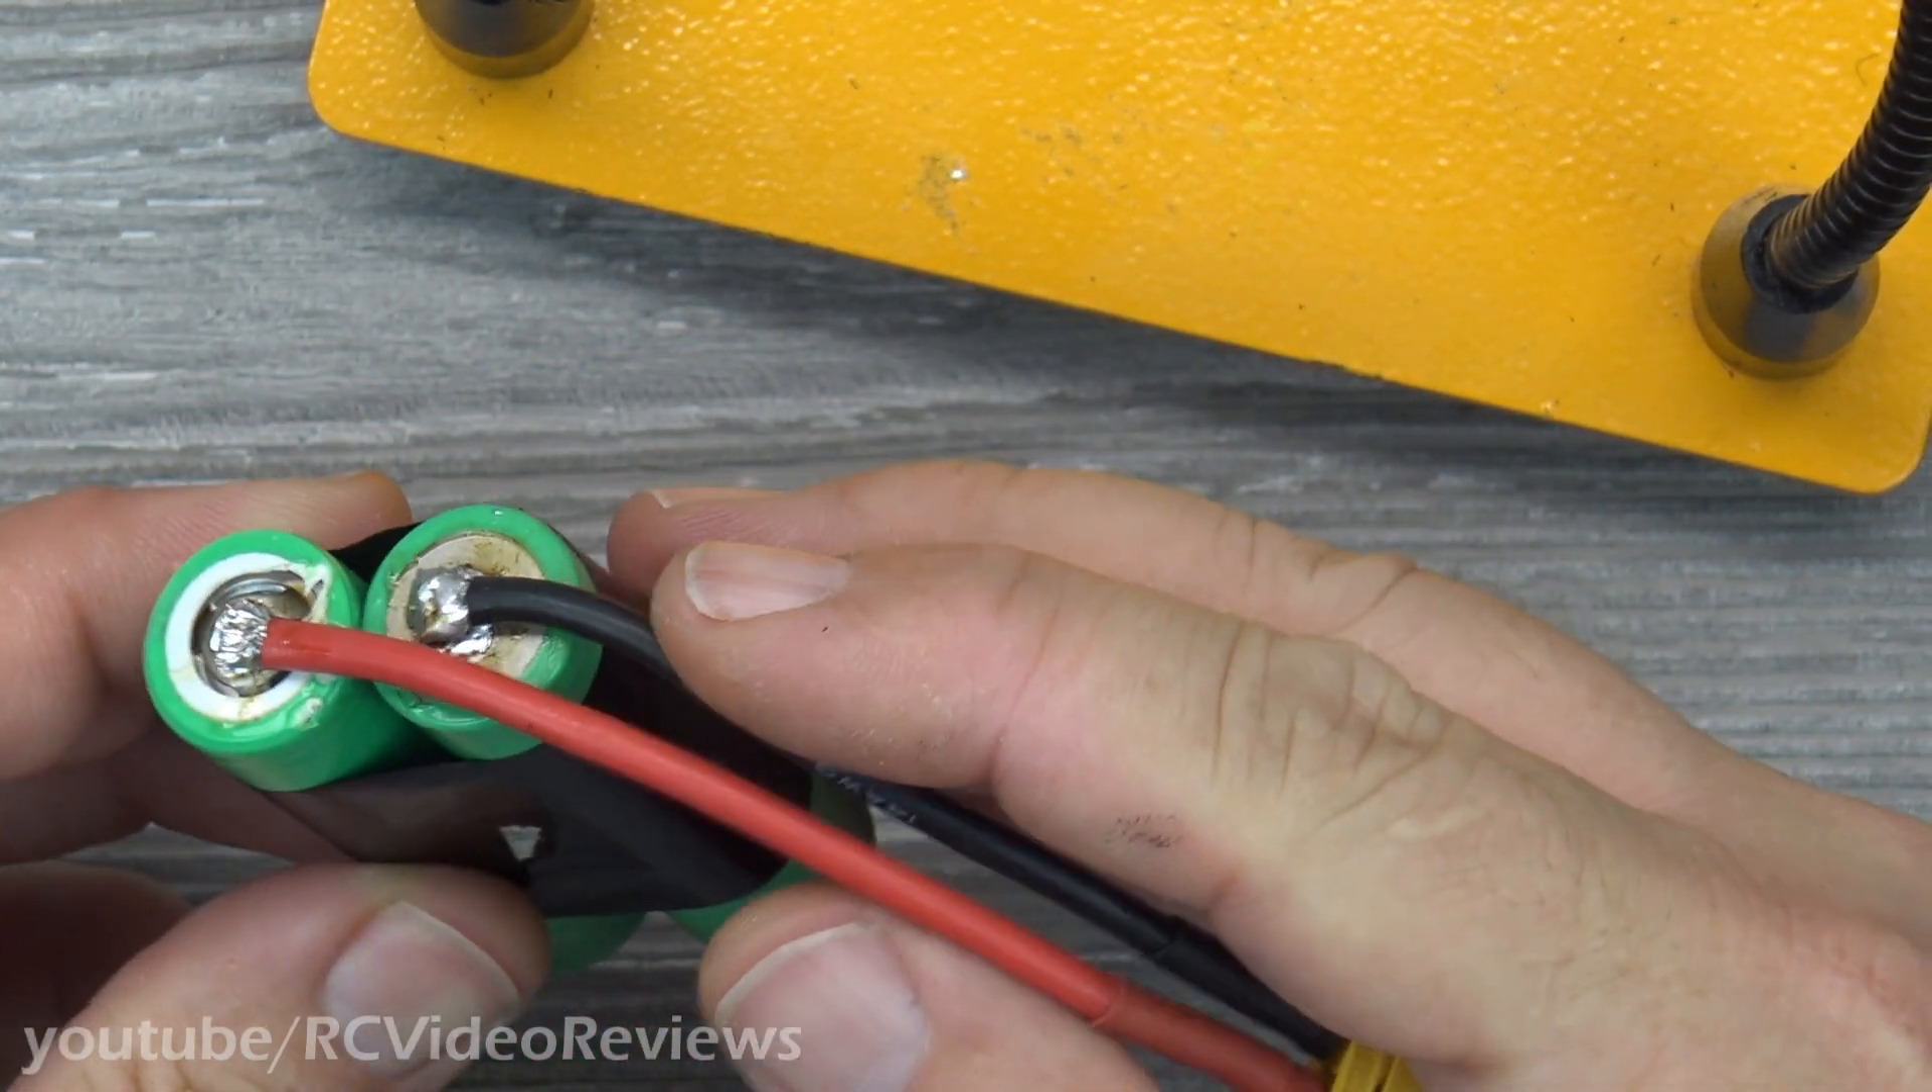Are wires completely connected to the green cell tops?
Yes.